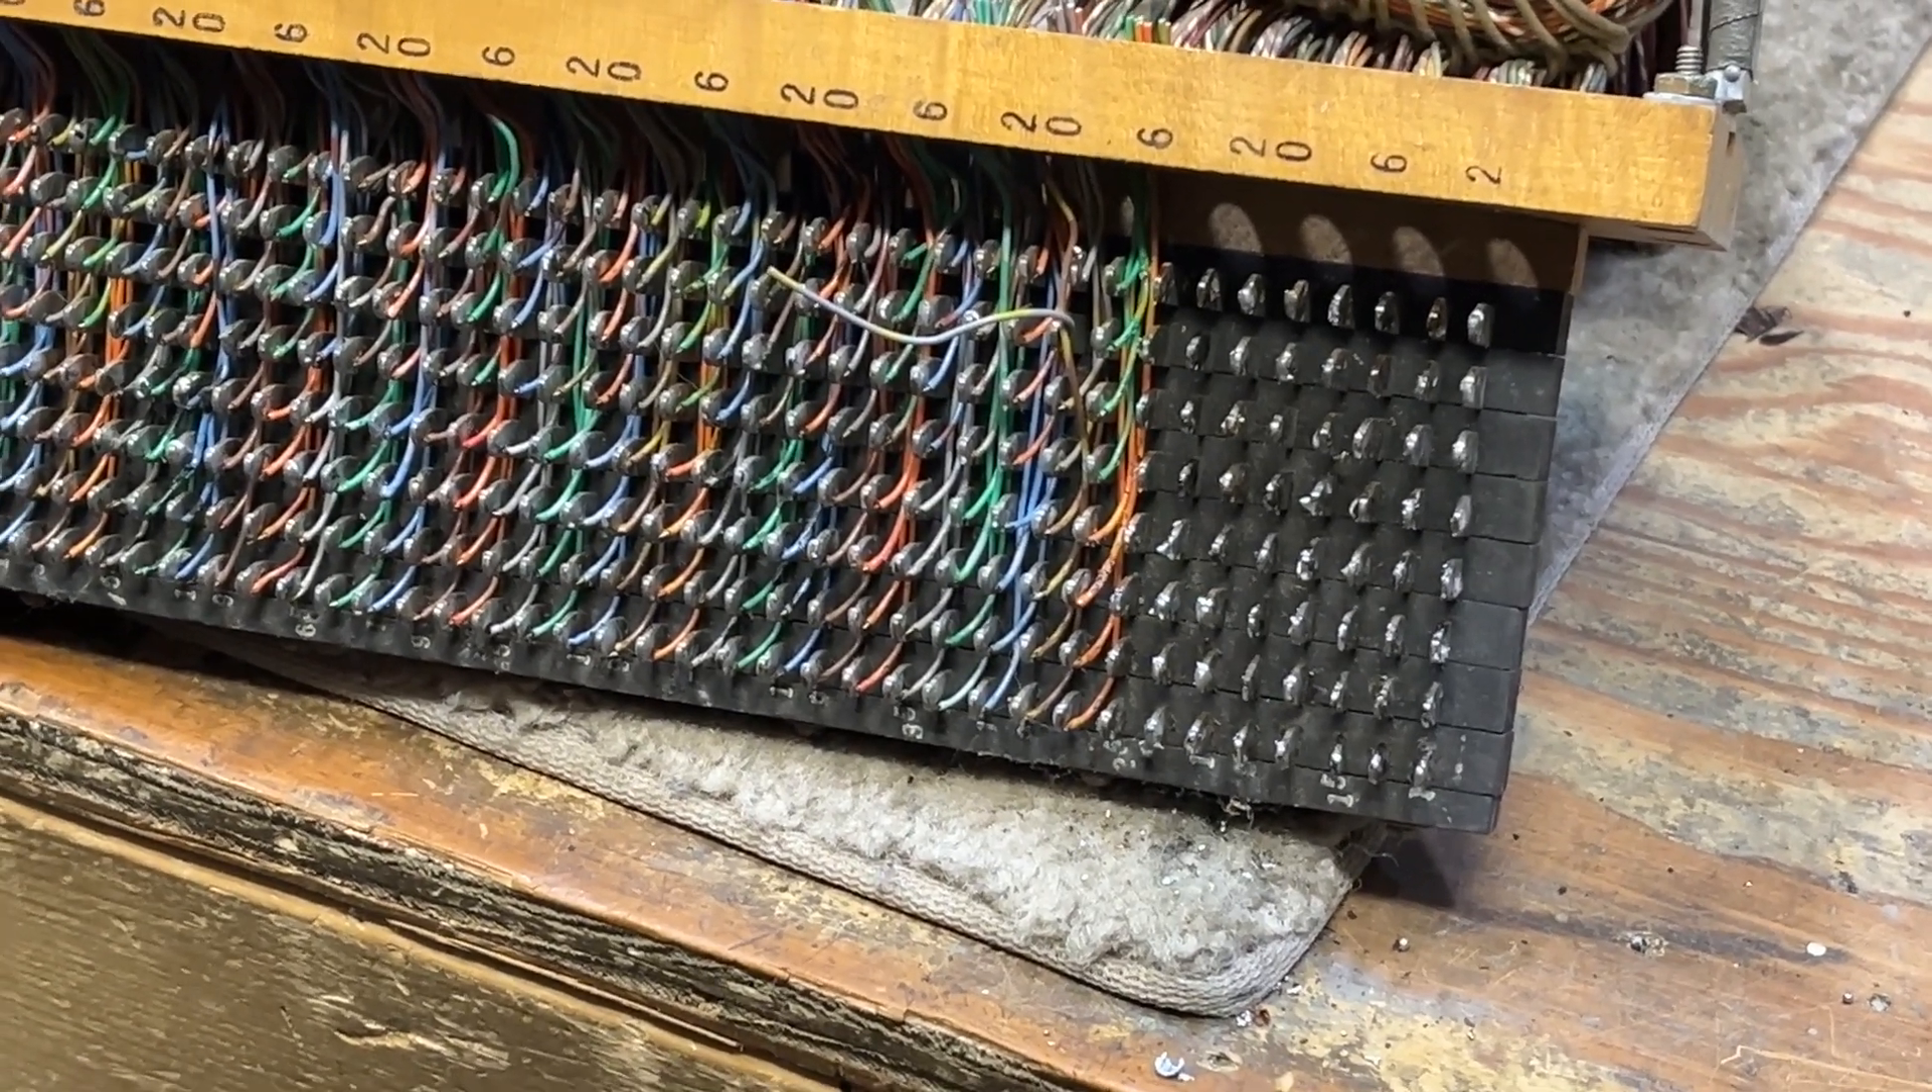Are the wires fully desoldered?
No.